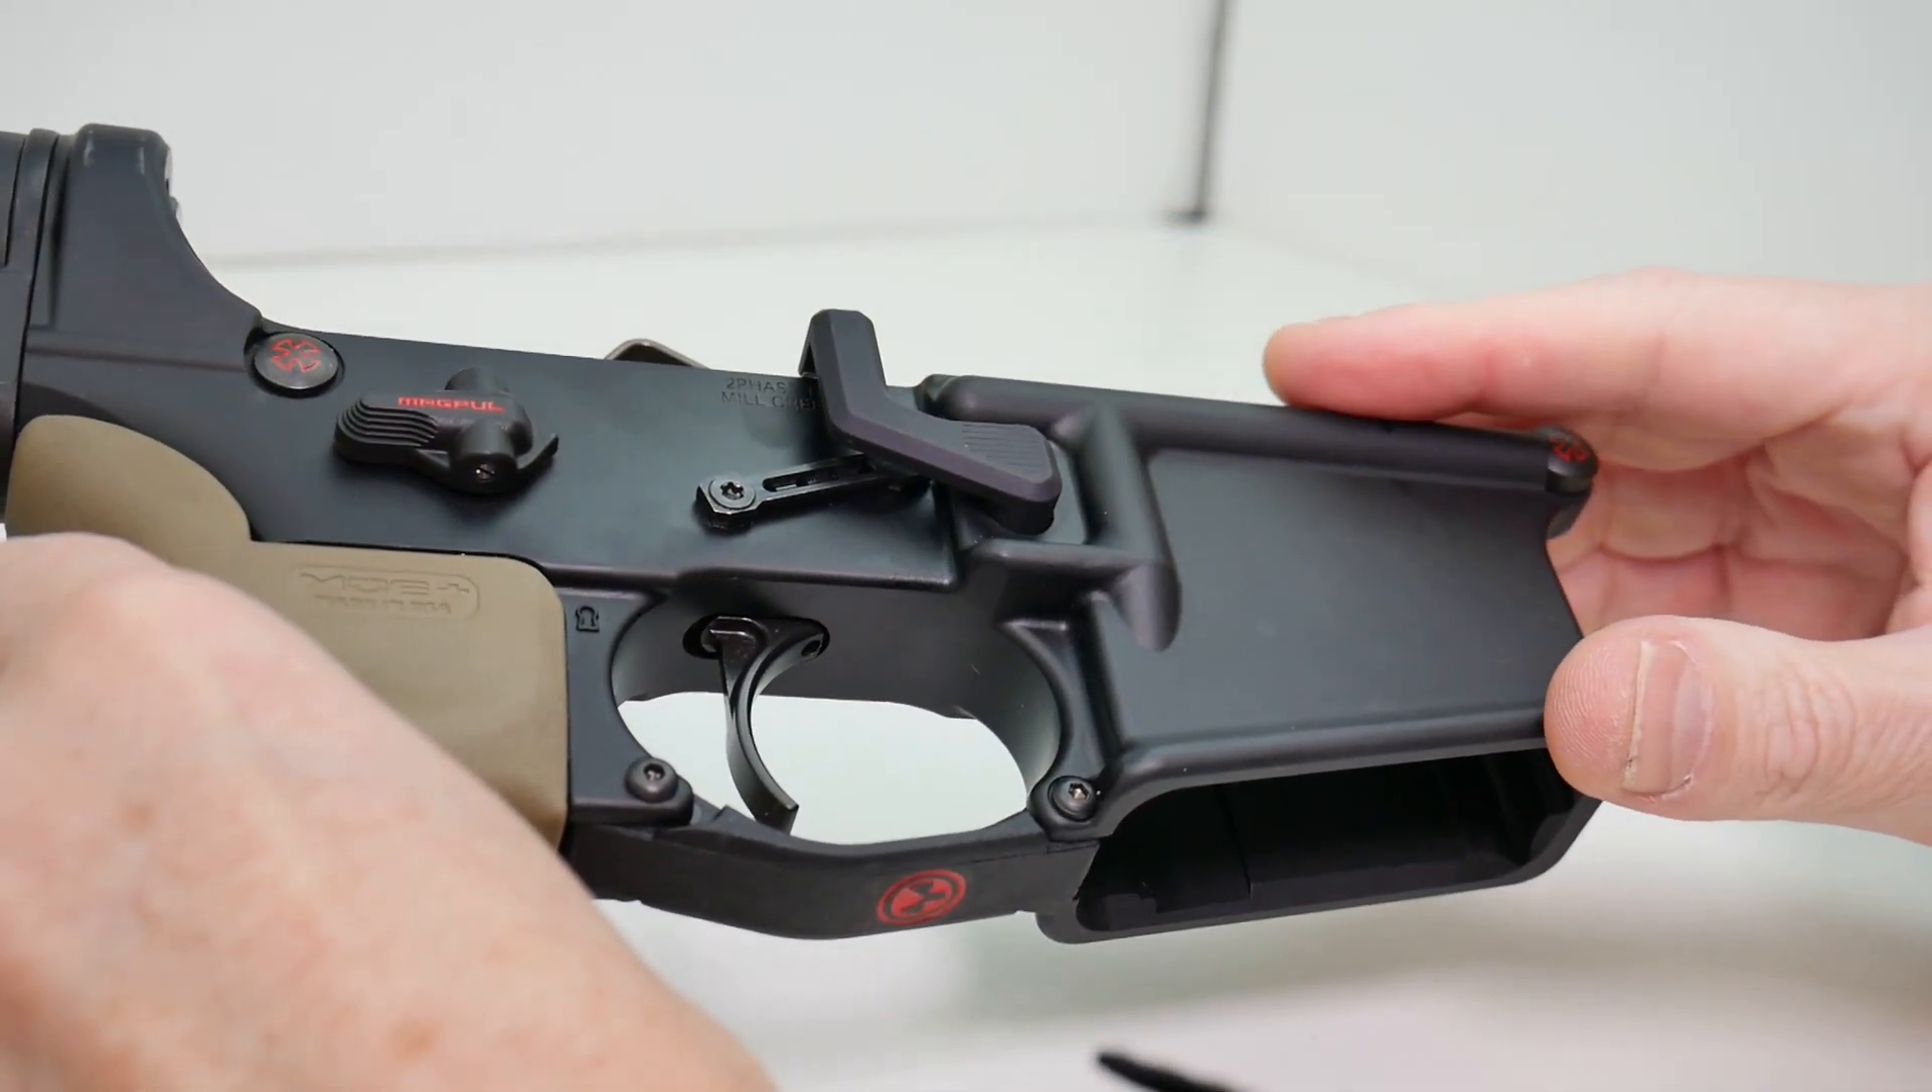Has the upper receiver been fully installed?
No.